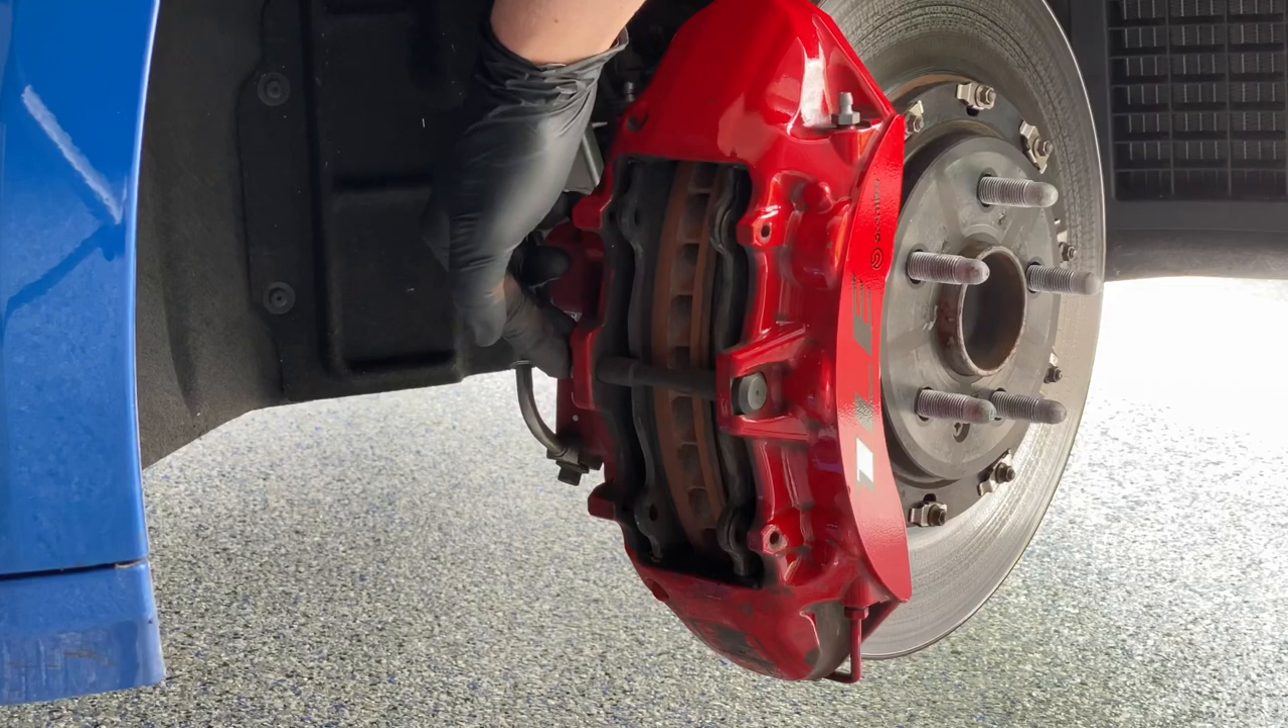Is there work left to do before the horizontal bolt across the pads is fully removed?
Yes.